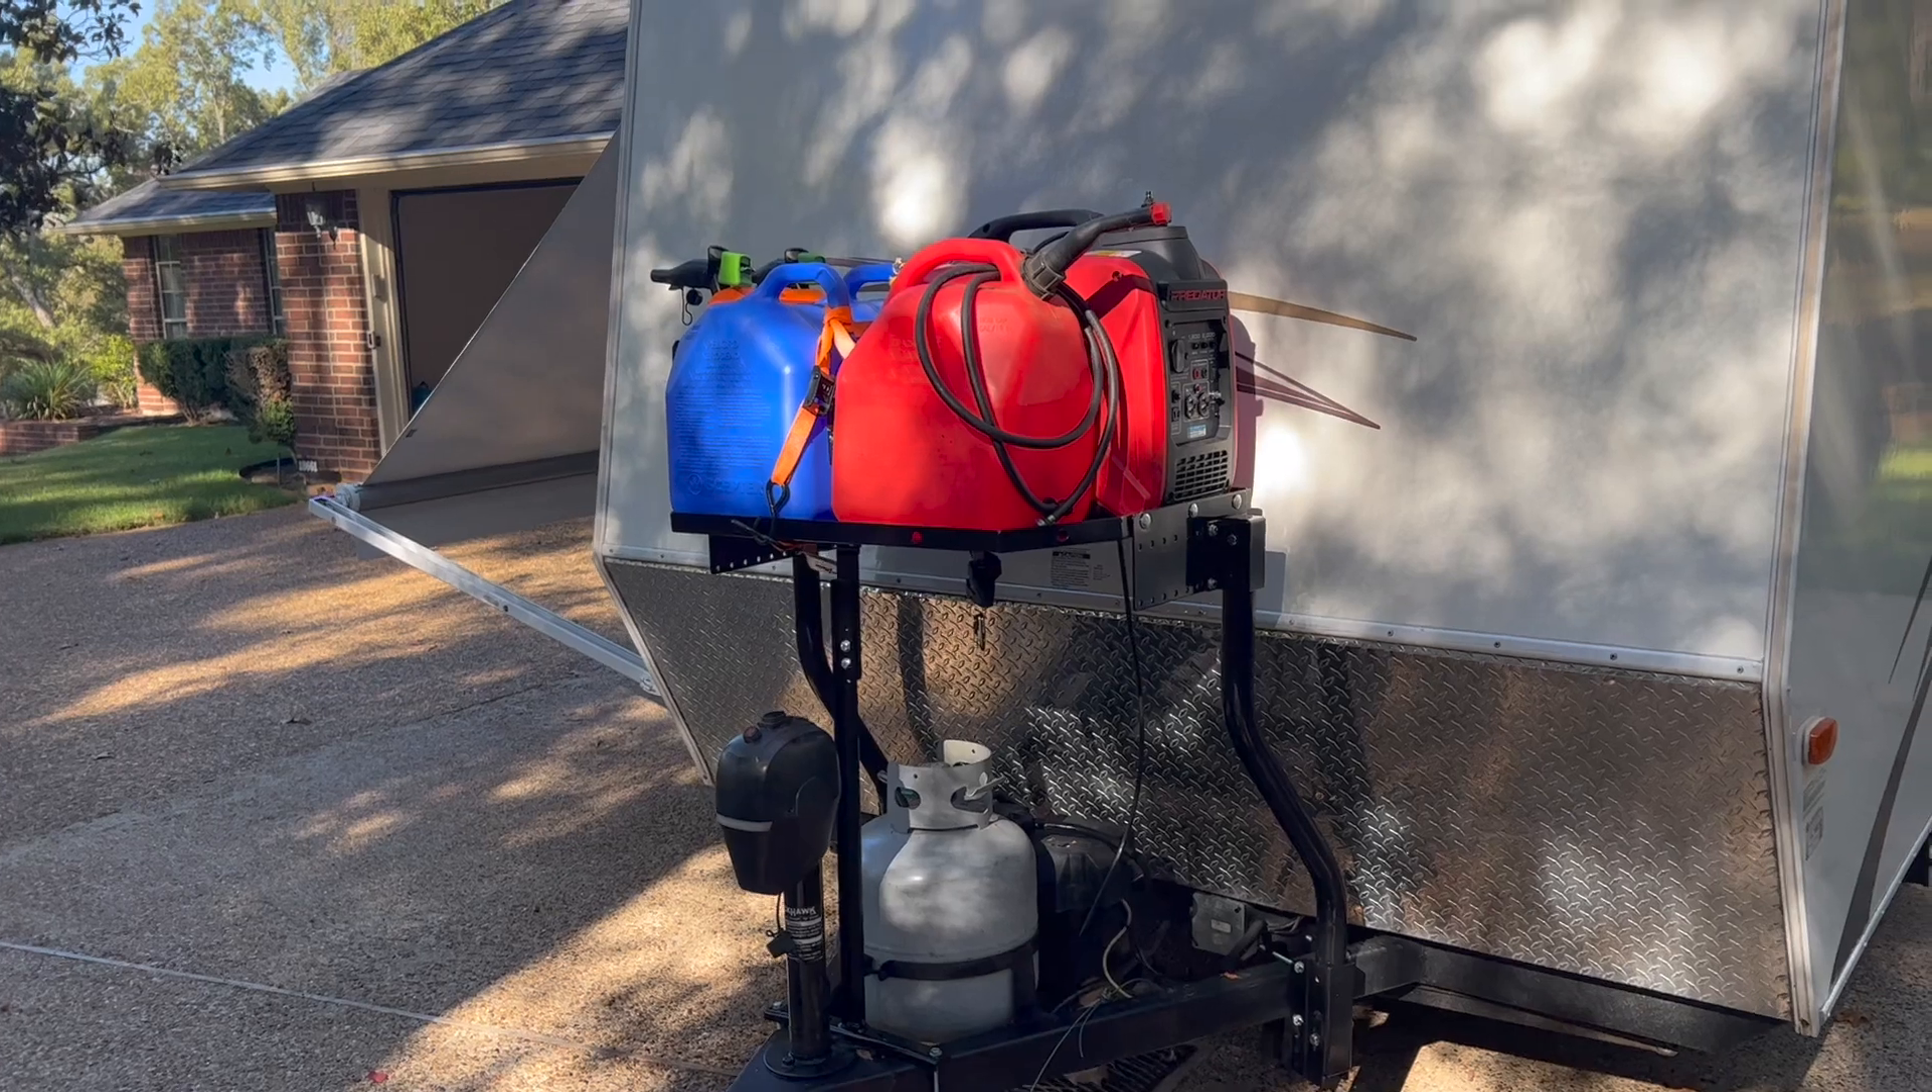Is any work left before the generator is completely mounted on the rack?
No.